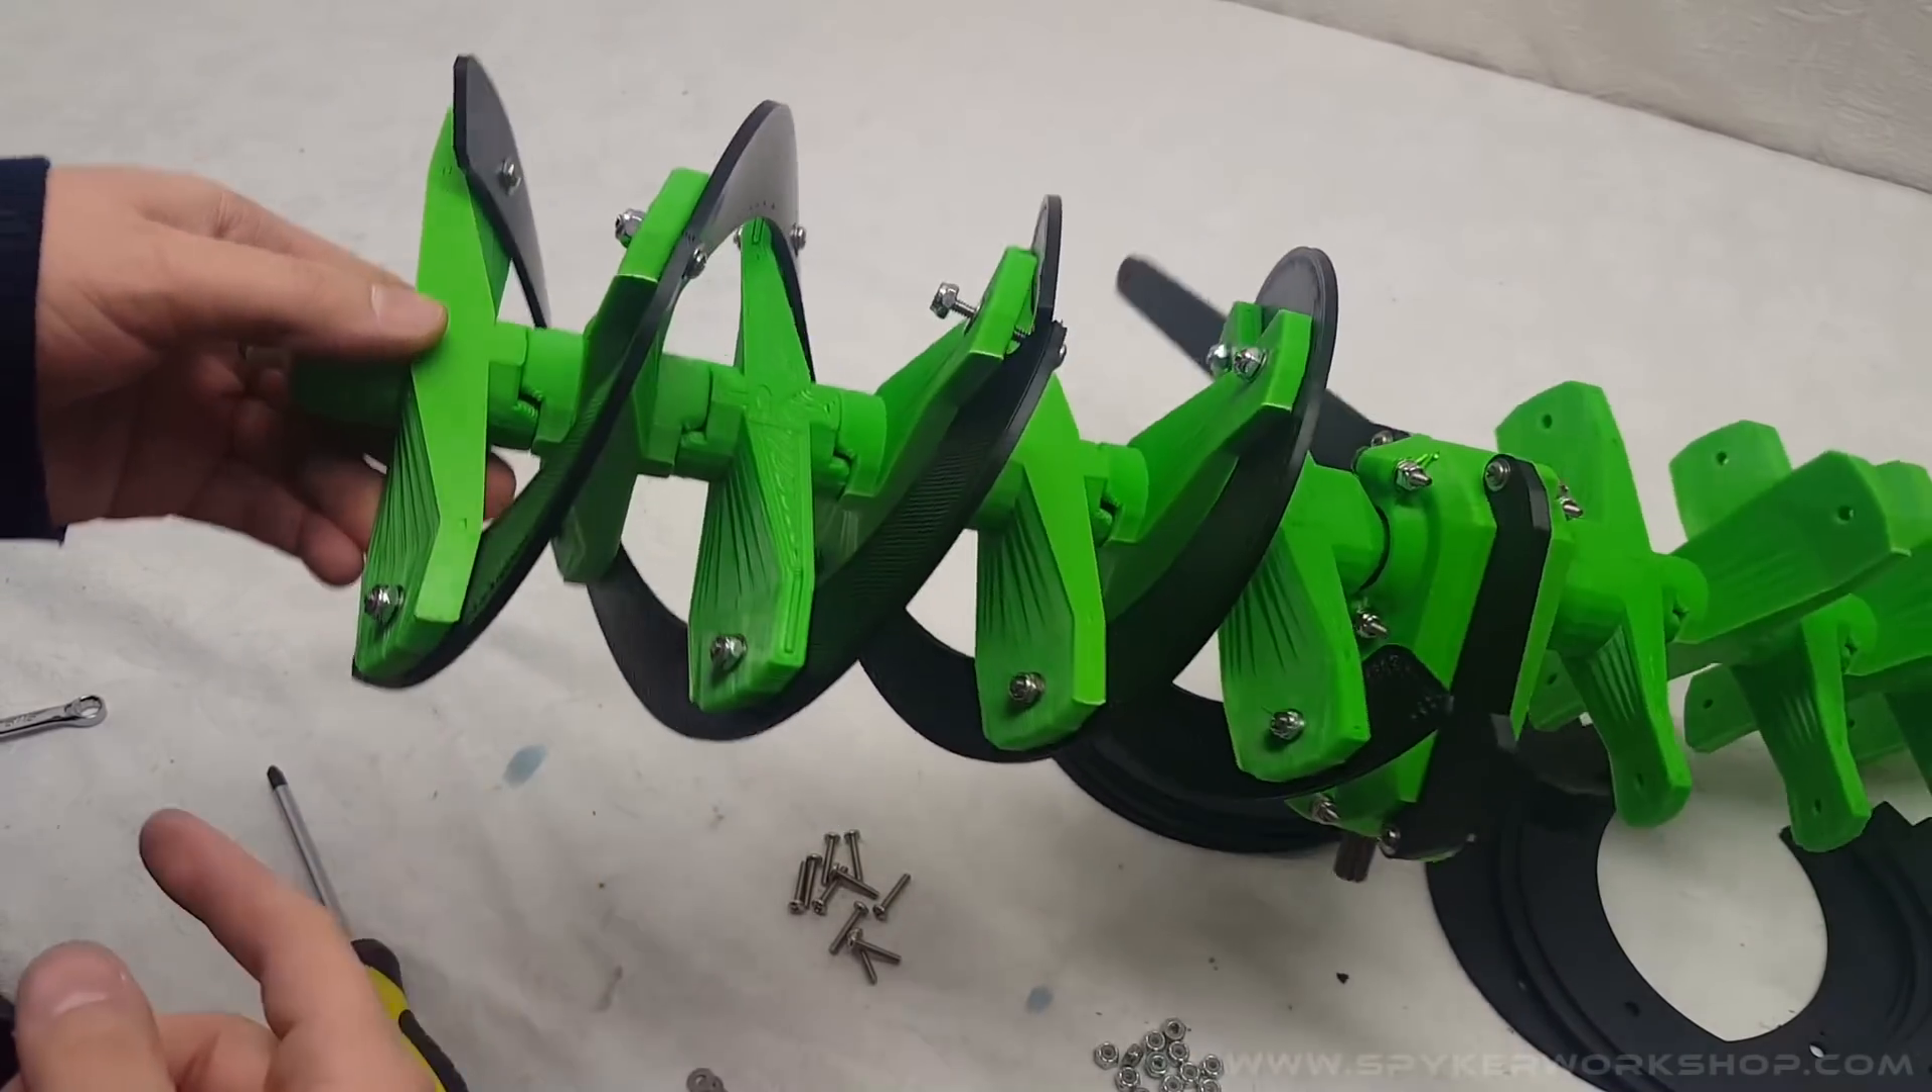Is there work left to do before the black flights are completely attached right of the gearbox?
Yes.